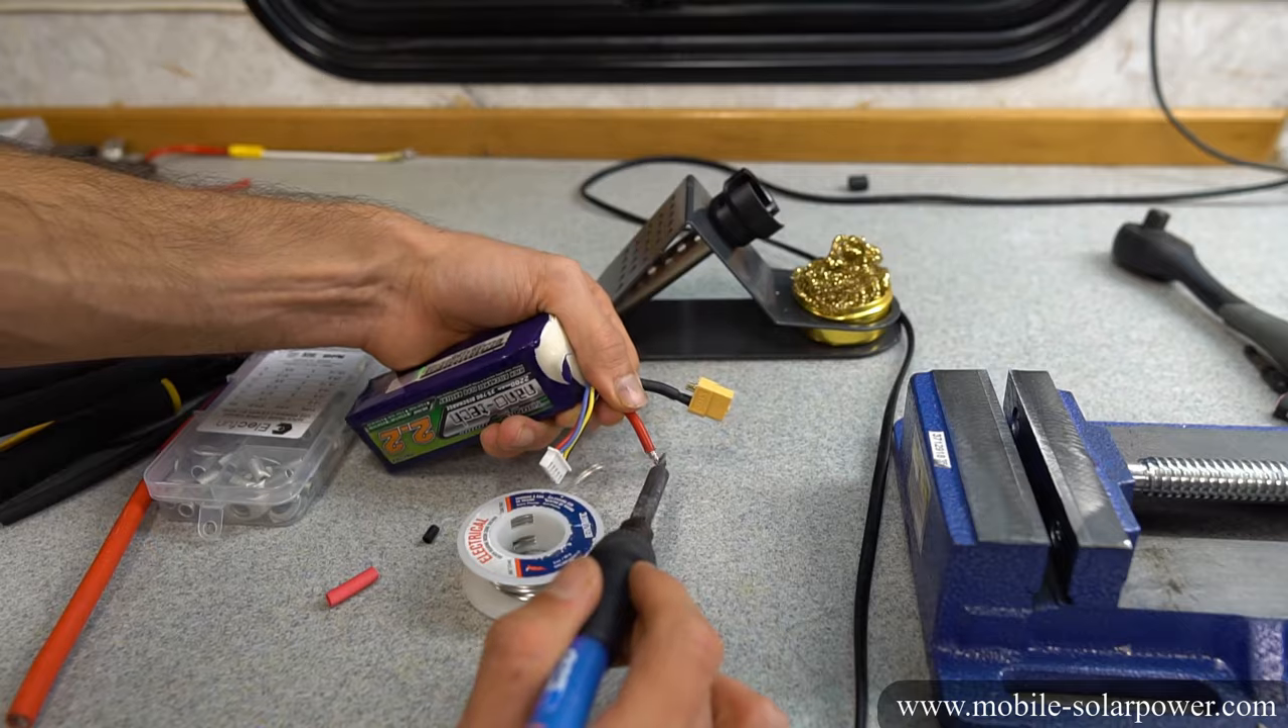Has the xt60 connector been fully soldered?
No.